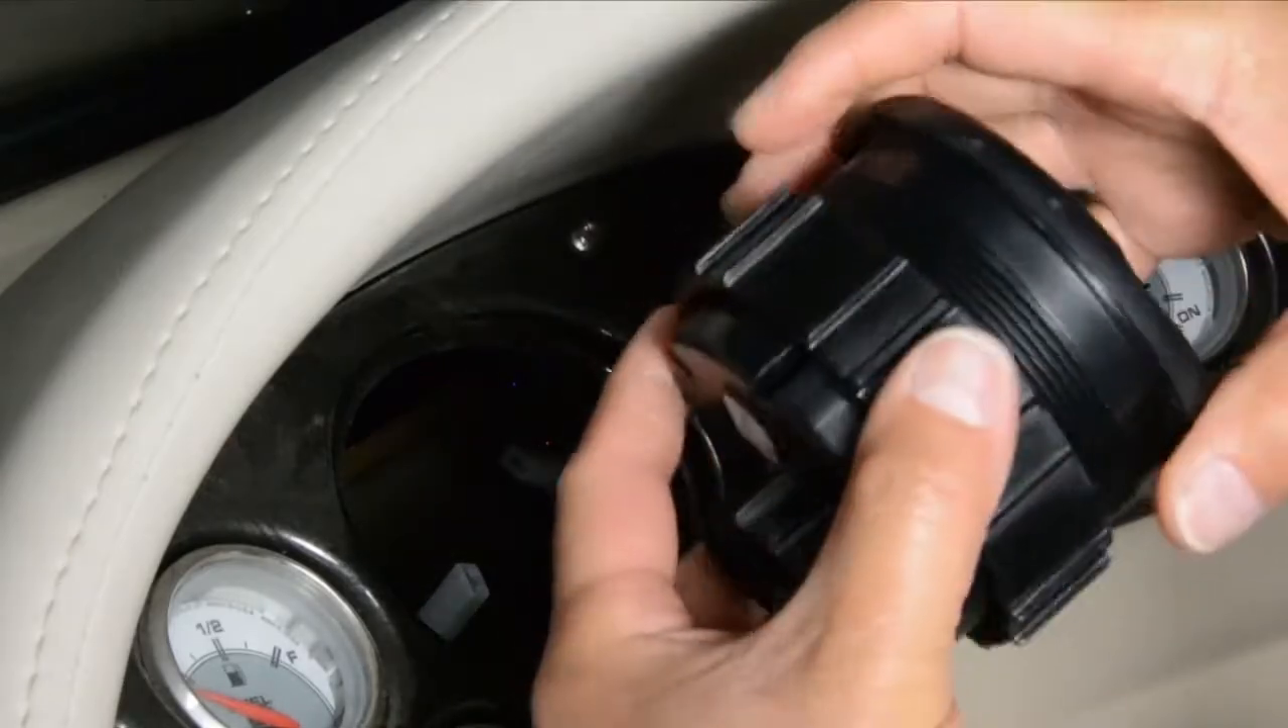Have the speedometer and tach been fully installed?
No.